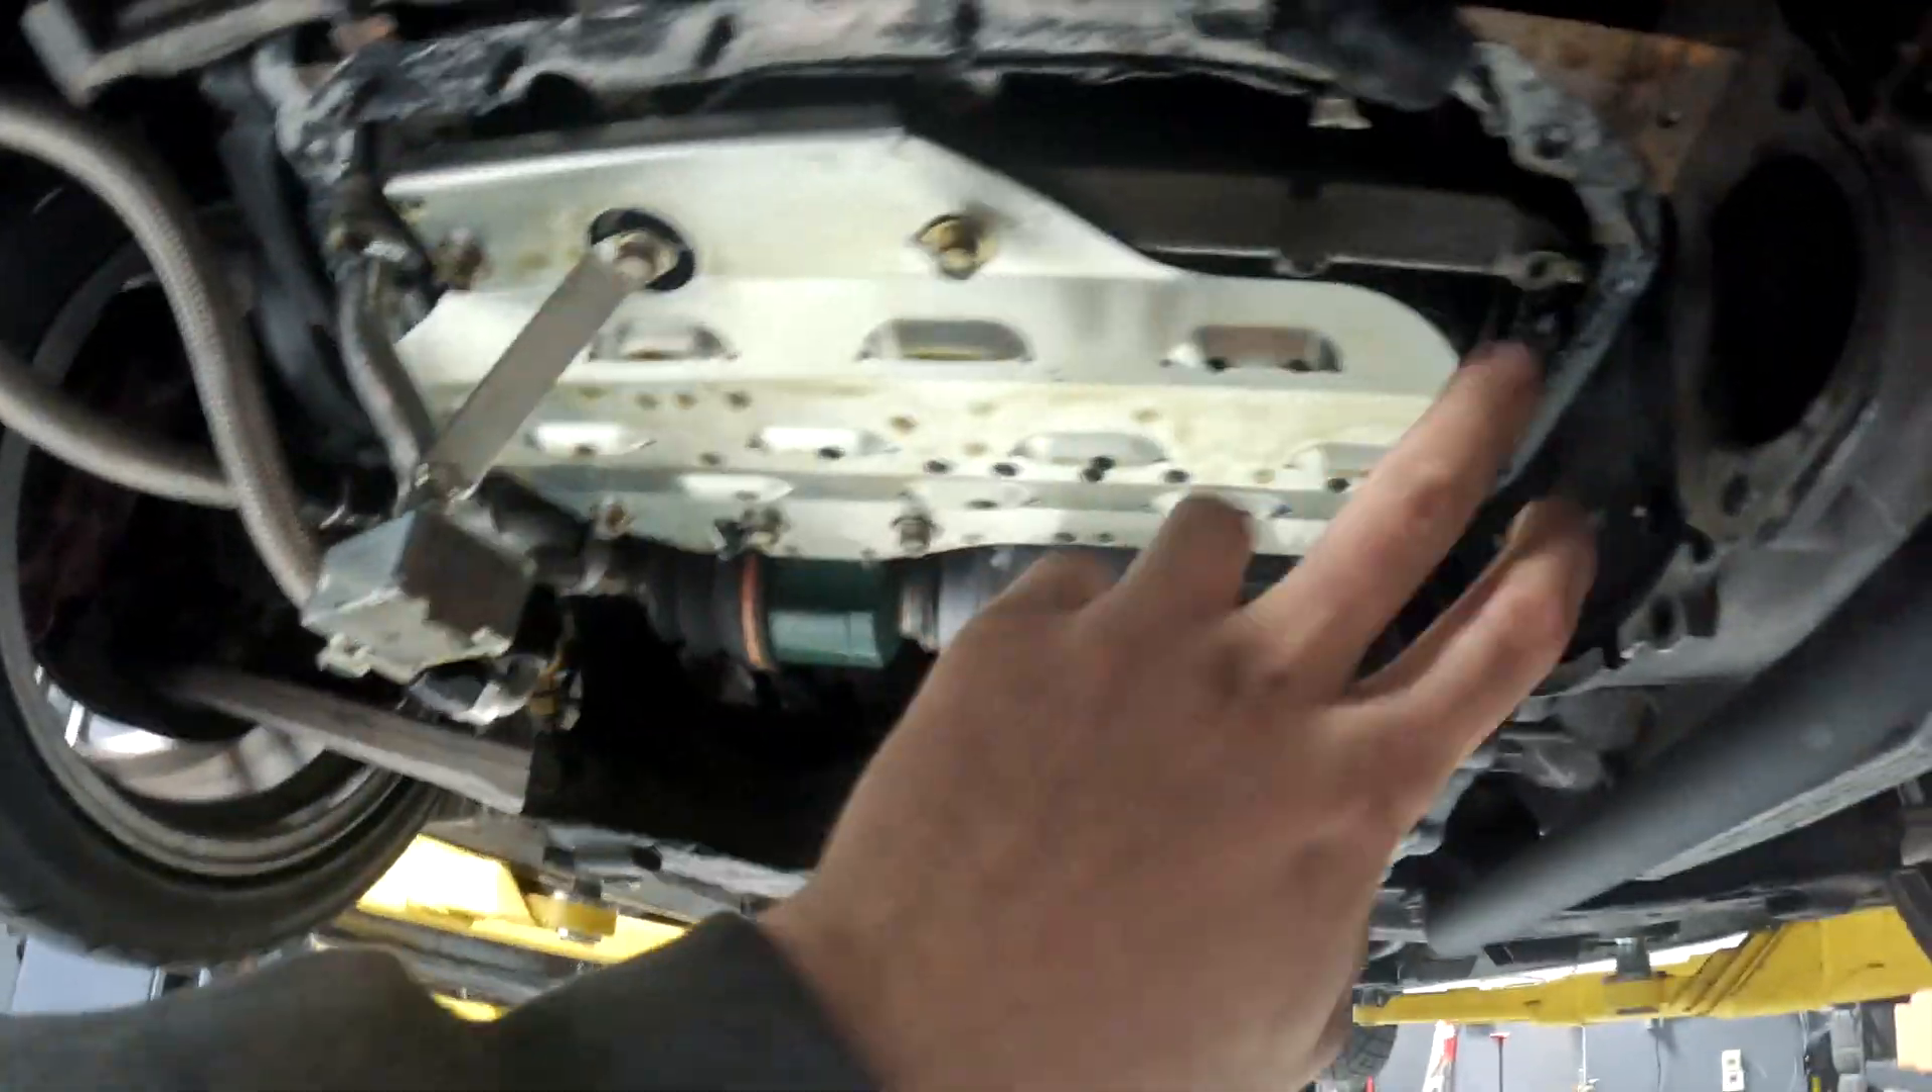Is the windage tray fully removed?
No.